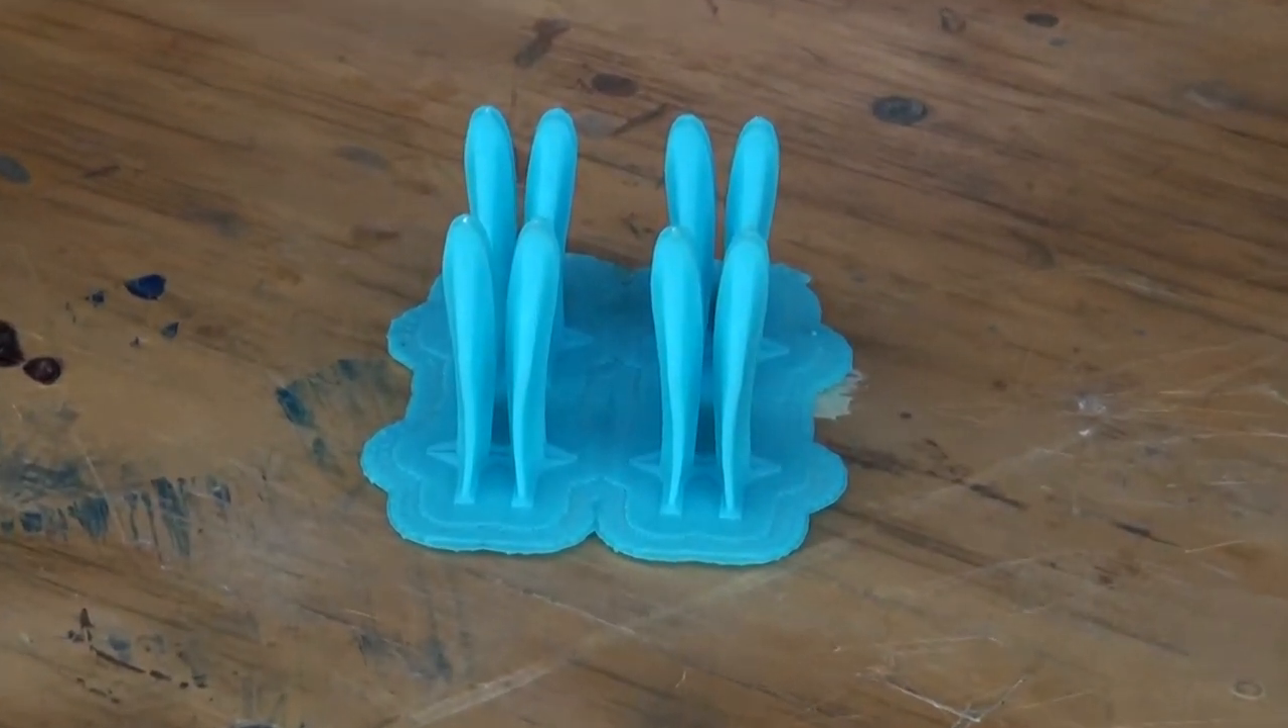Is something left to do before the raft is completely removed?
Yes.